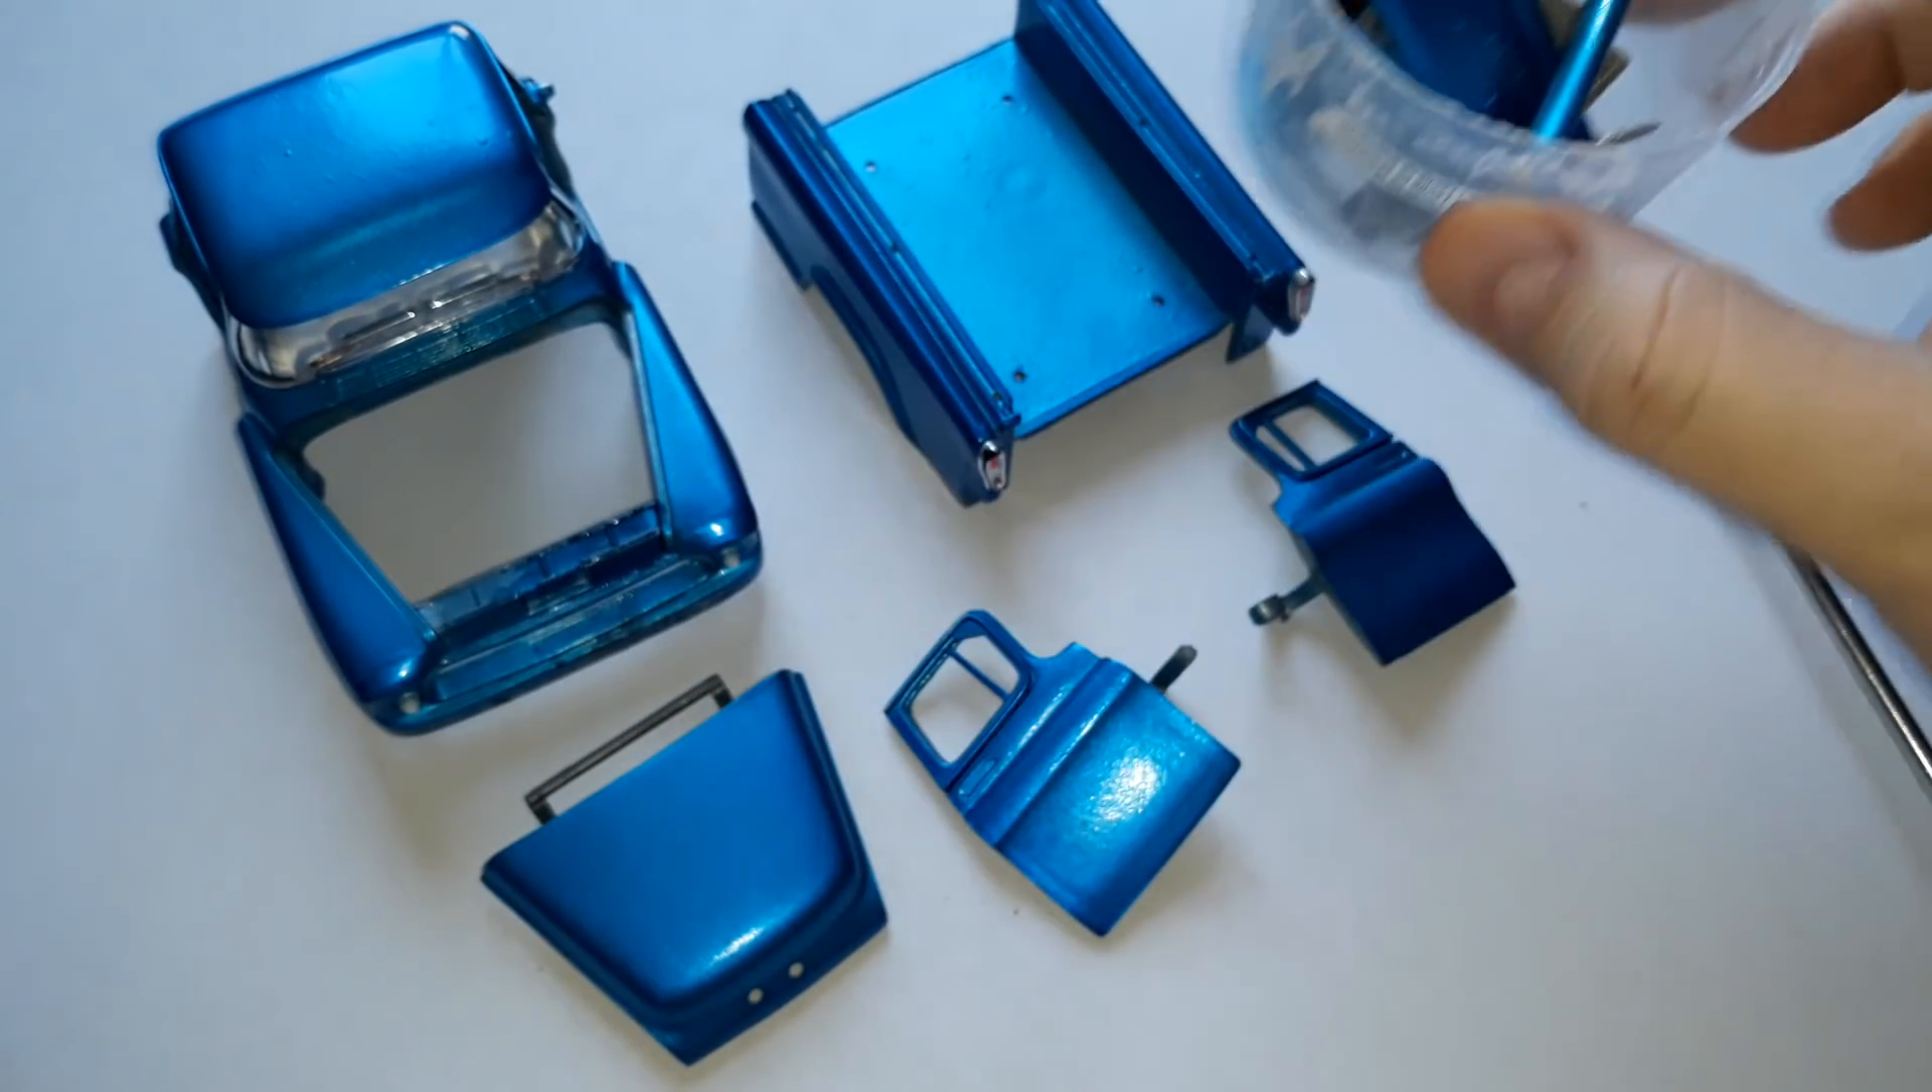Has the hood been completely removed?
Yes.